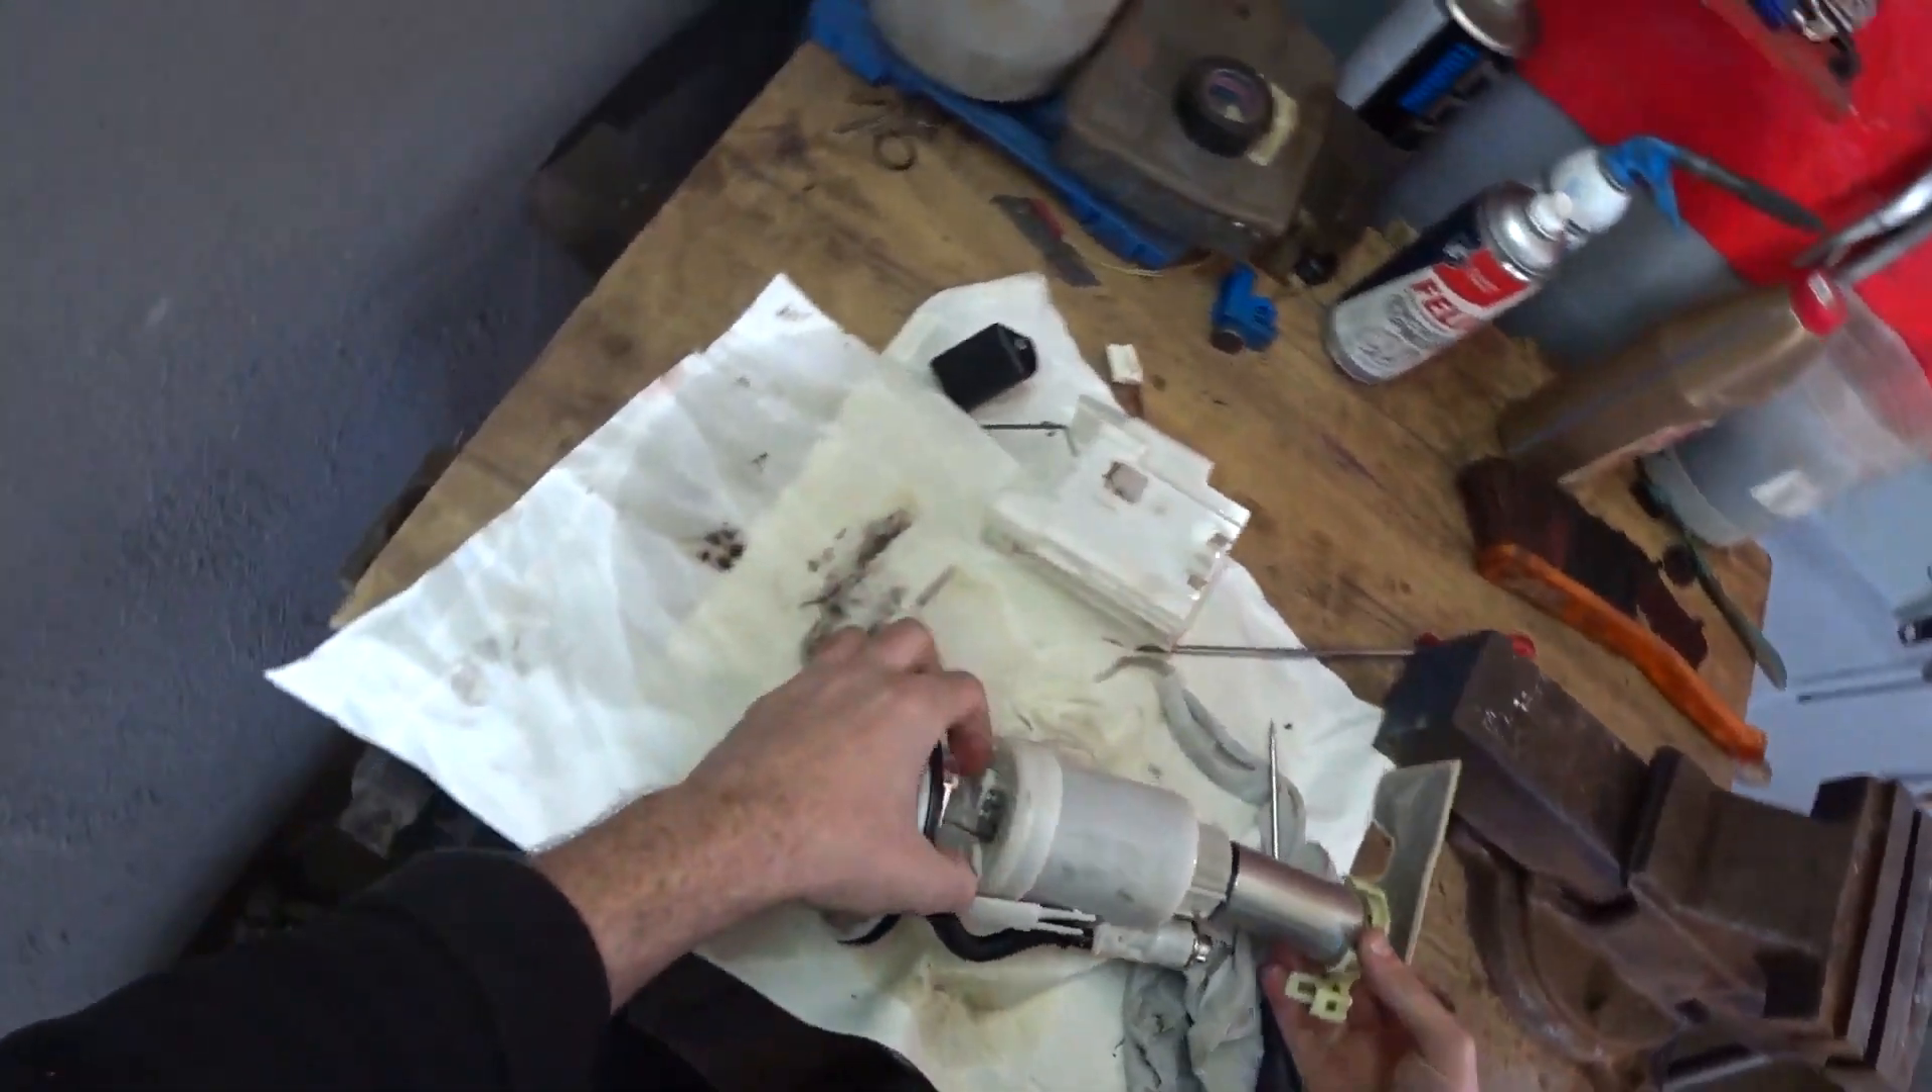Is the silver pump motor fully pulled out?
No.